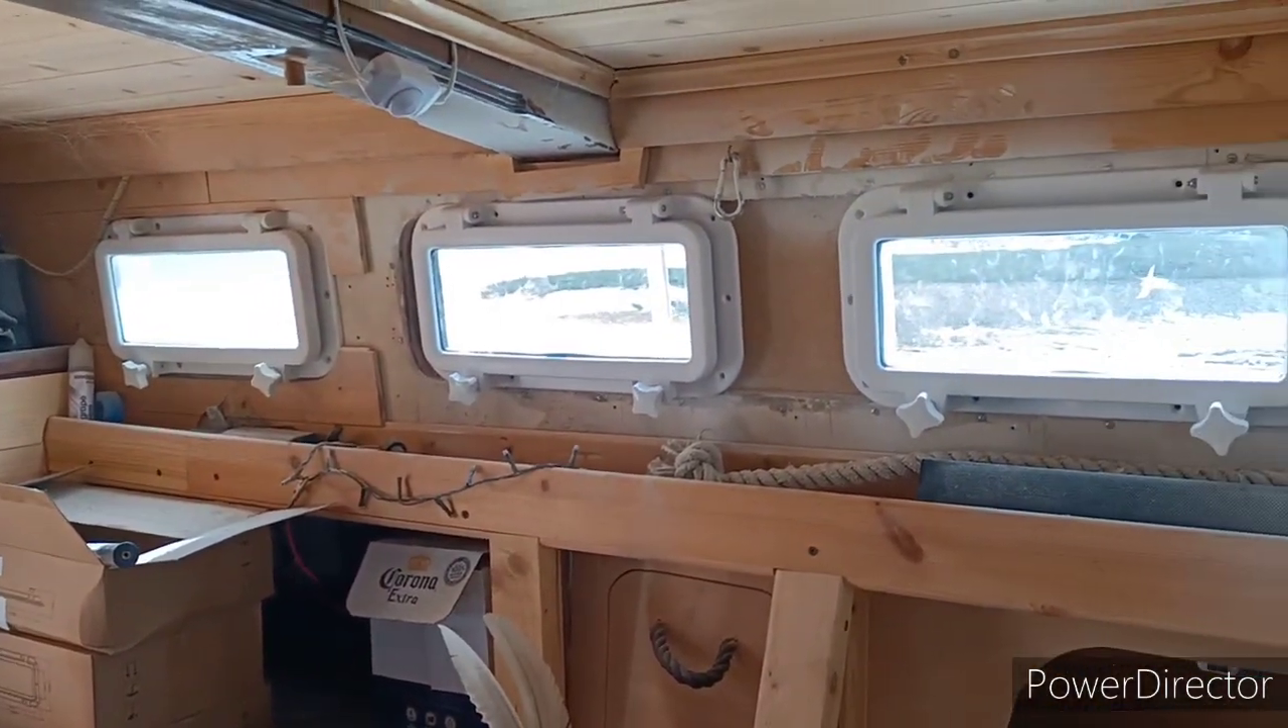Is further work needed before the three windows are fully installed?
No.